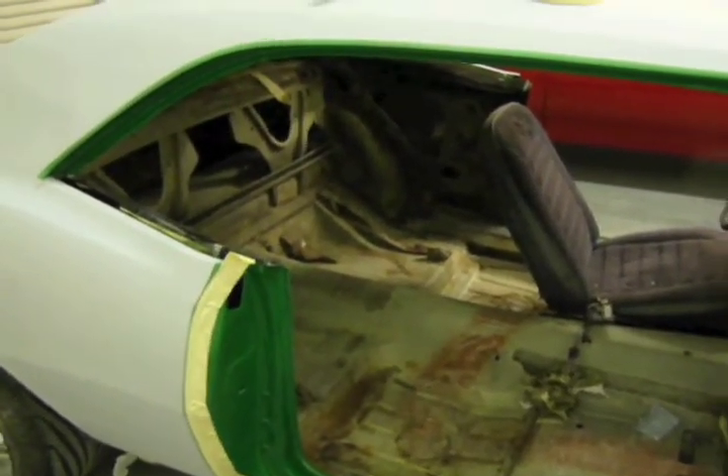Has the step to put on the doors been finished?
No.